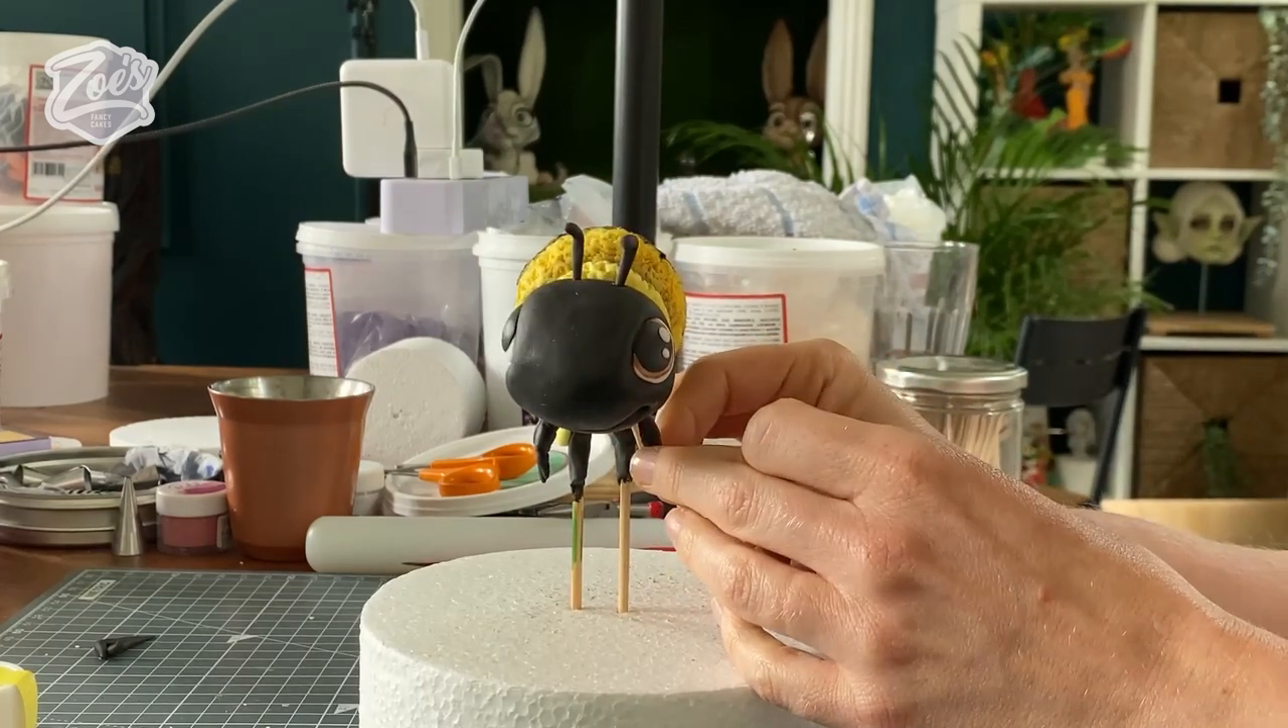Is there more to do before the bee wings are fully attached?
Yes.